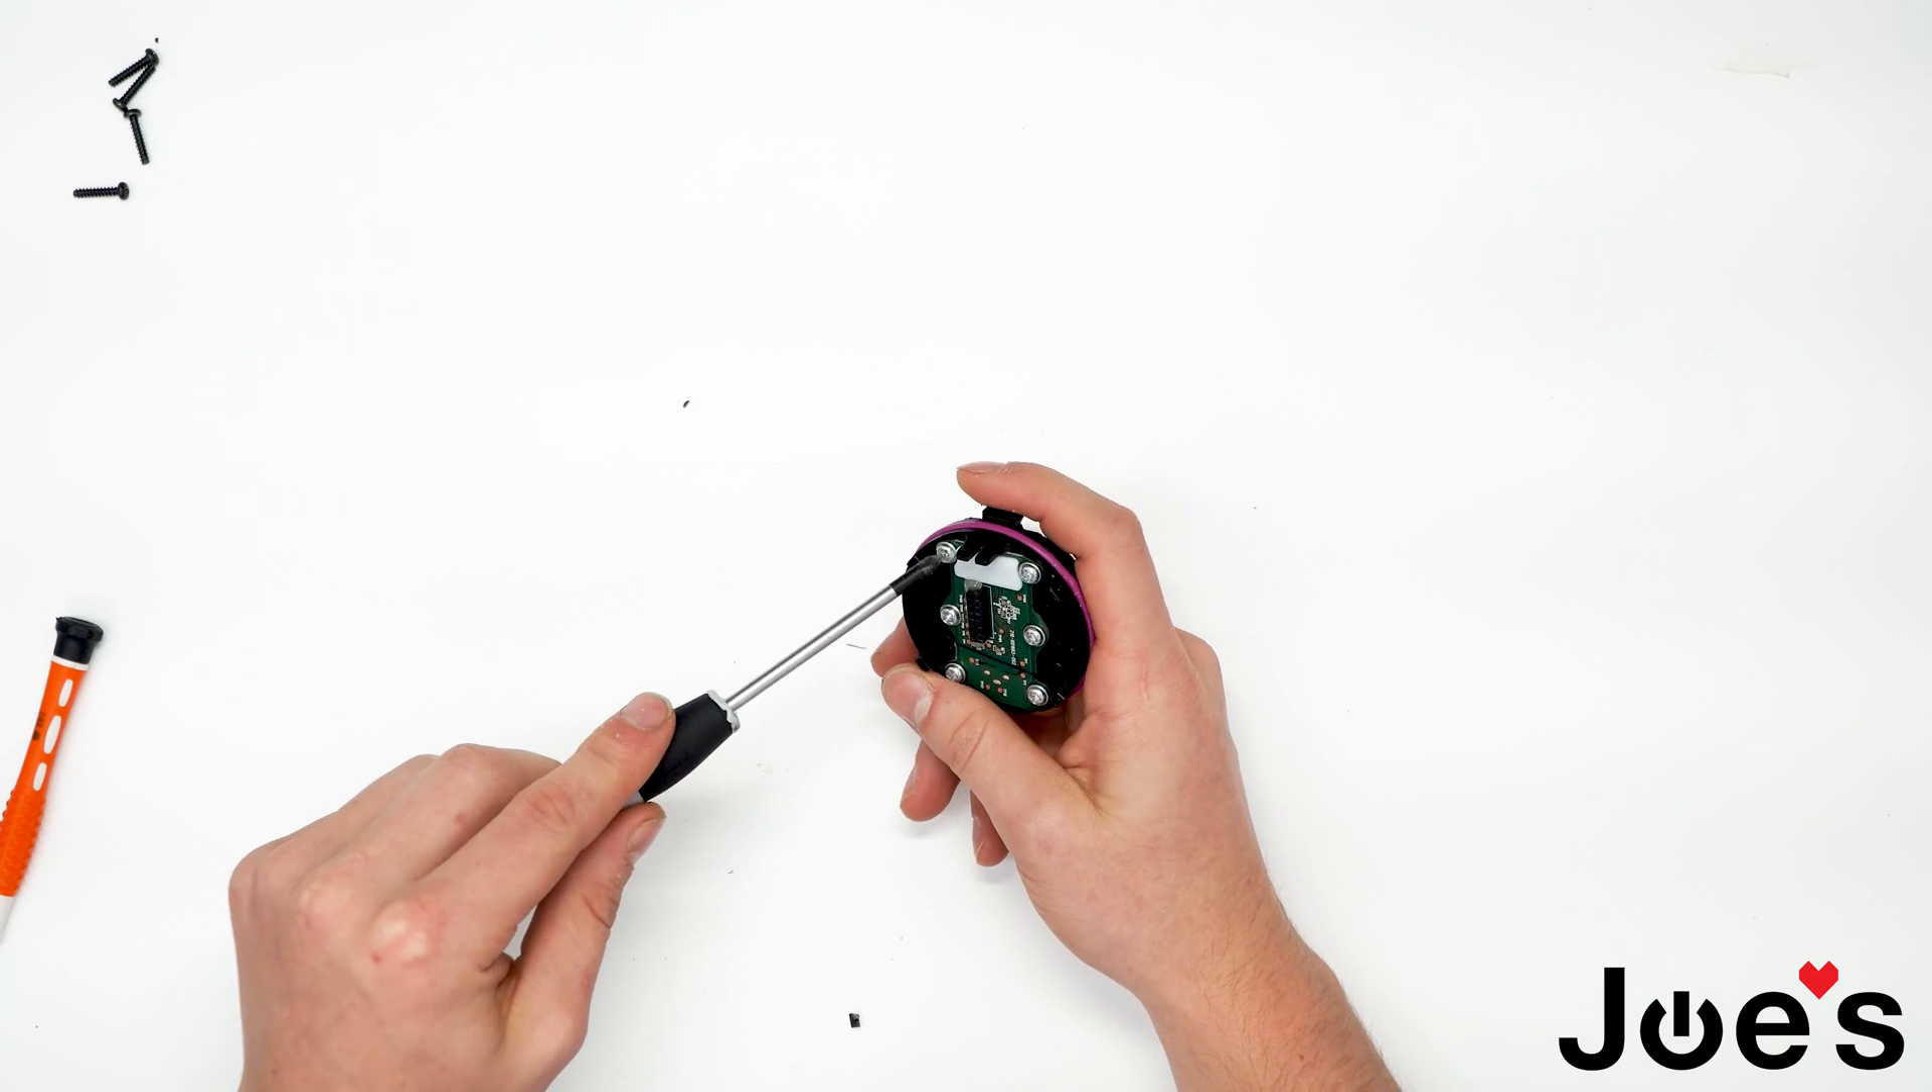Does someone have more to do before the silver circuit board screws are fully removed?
Yes.